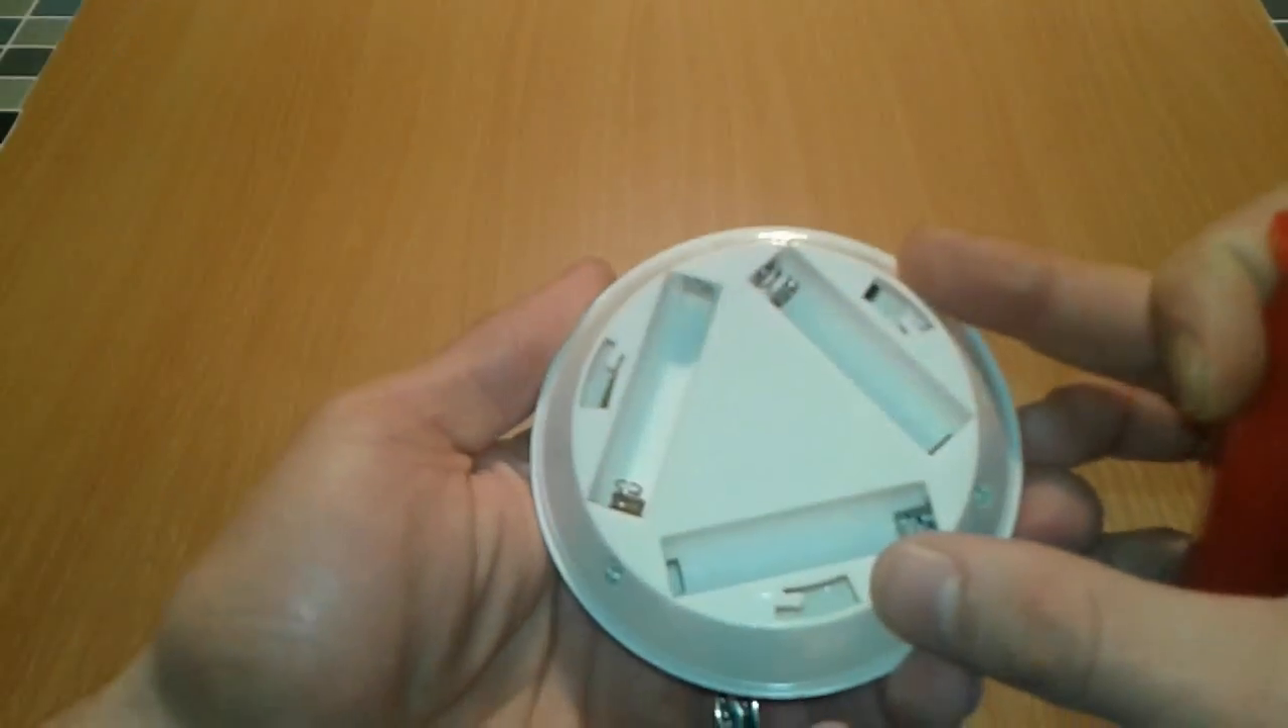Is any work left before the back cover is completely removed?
No.